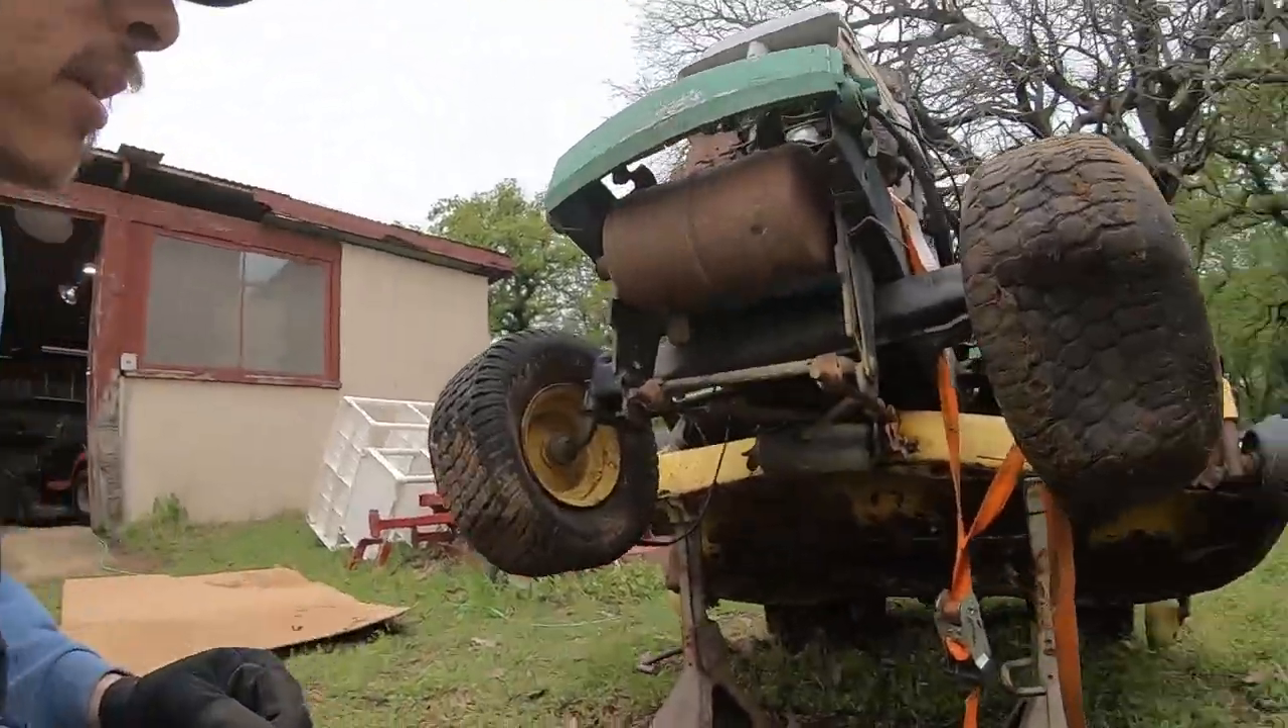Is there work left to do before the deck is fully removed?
Yes.